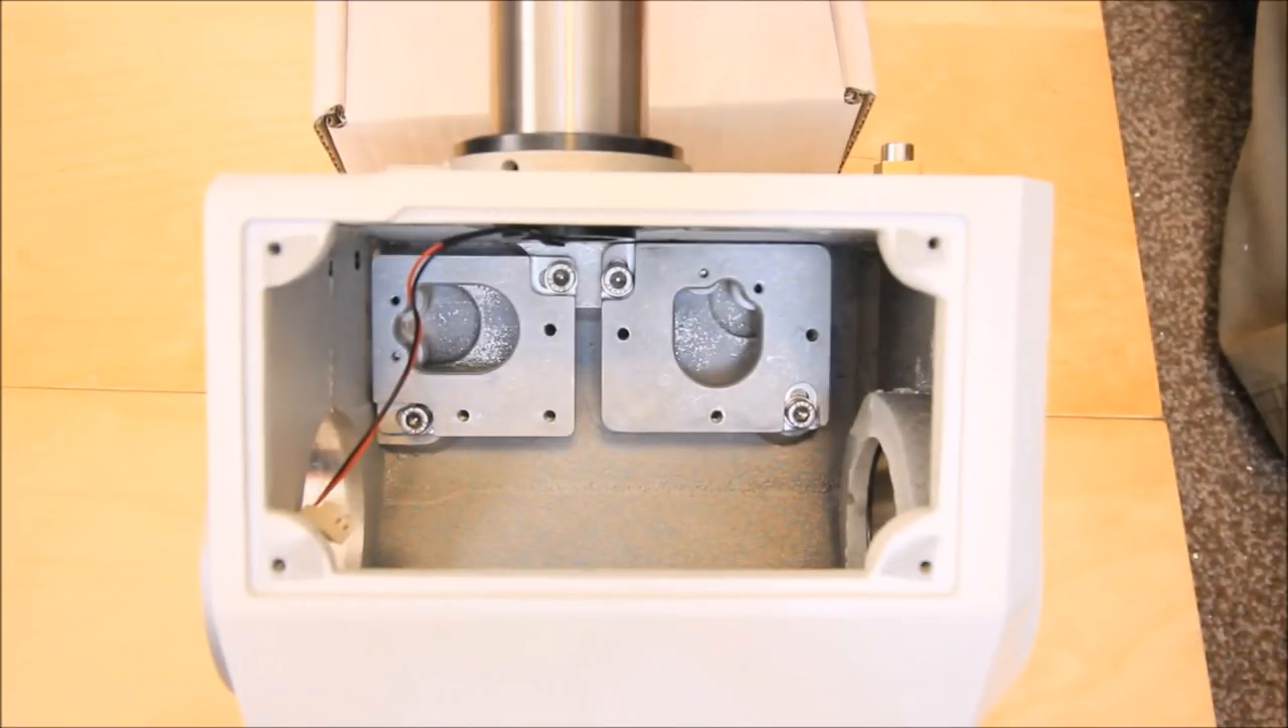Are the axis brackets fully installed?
Yes.